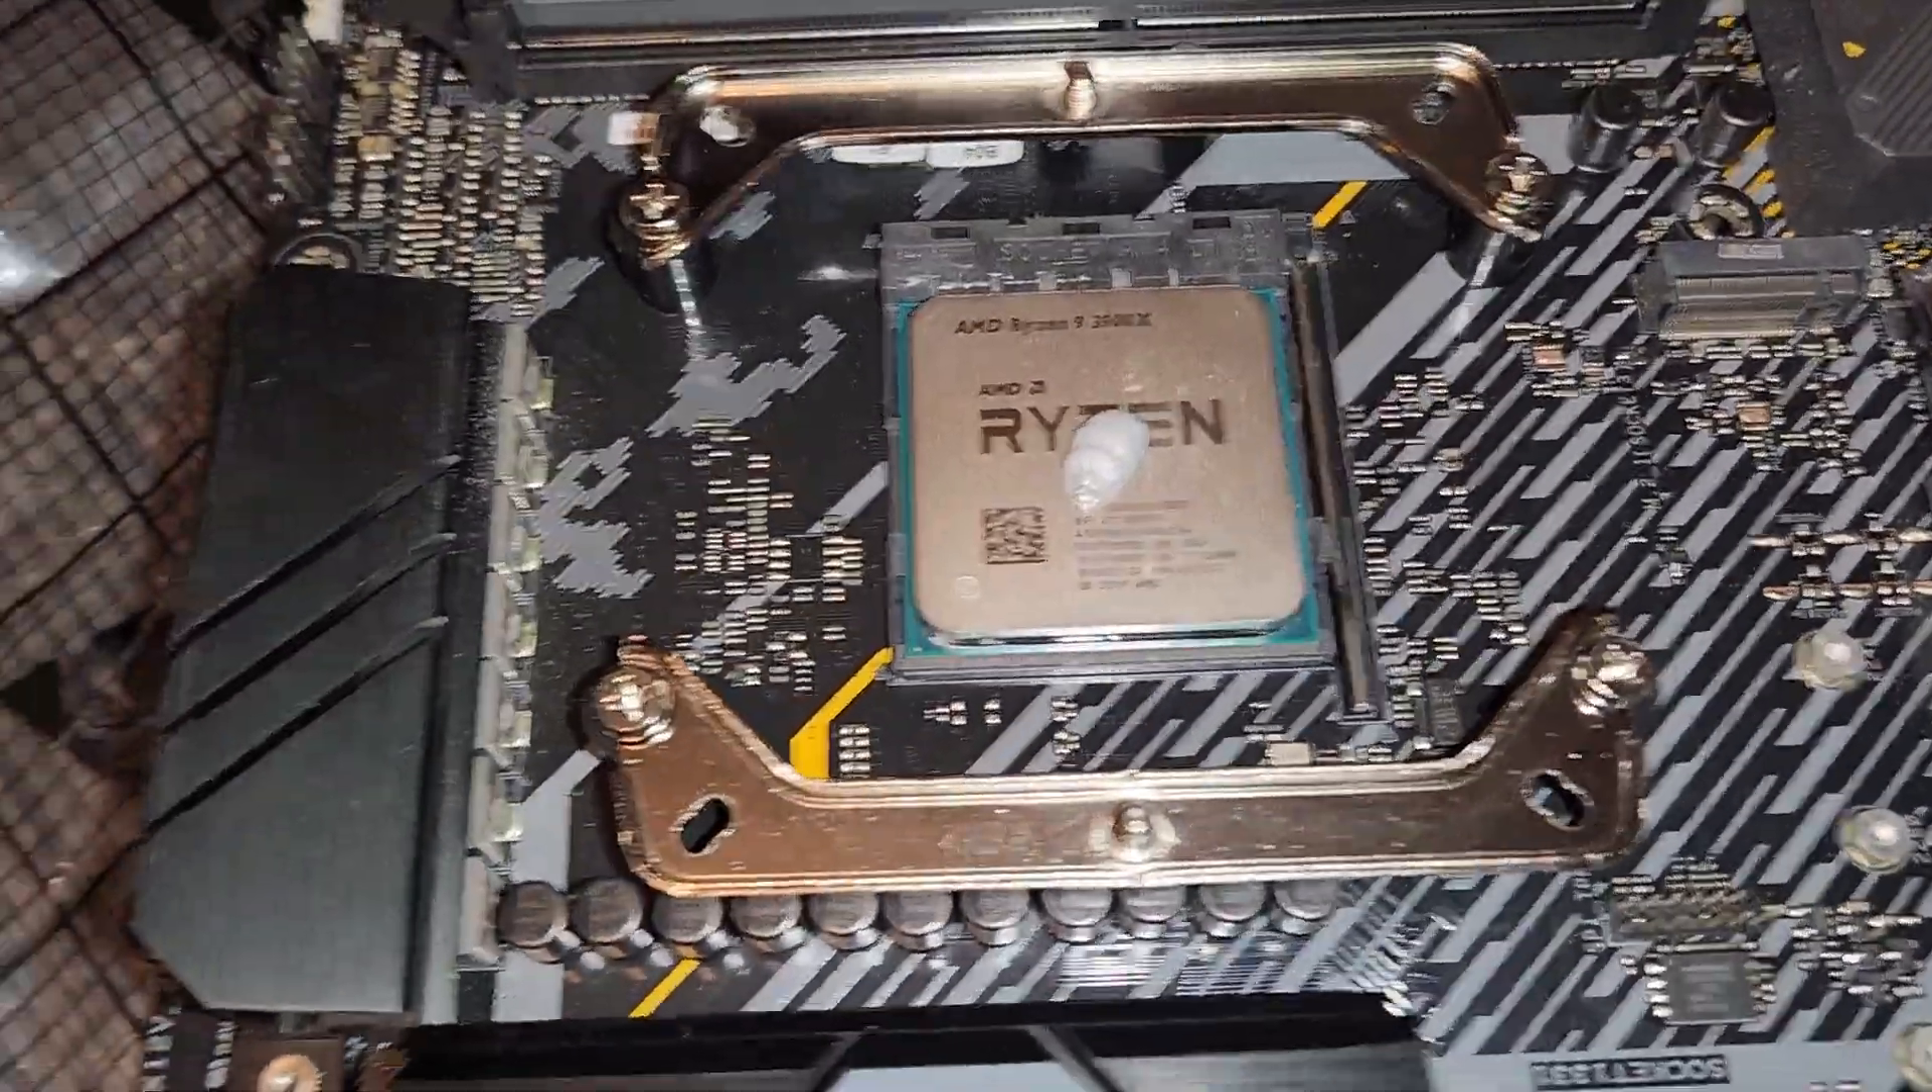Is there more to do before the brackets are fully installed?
No.